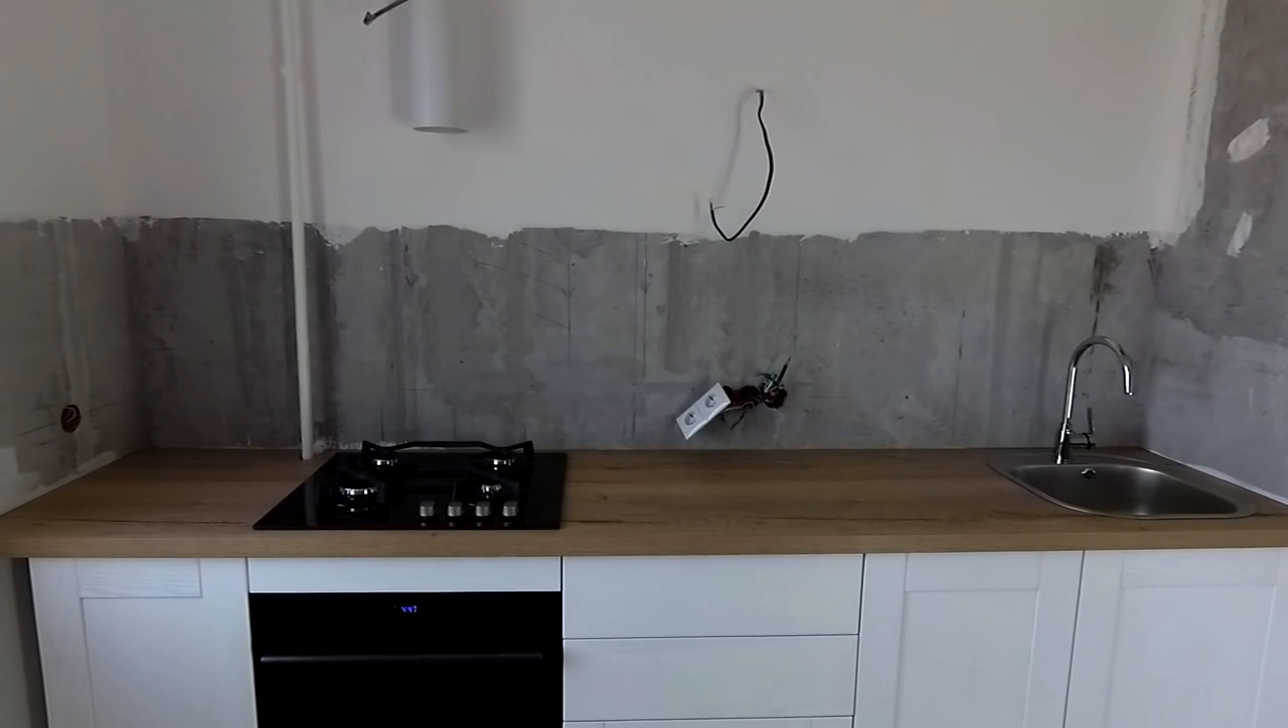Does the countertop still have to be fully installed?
No.